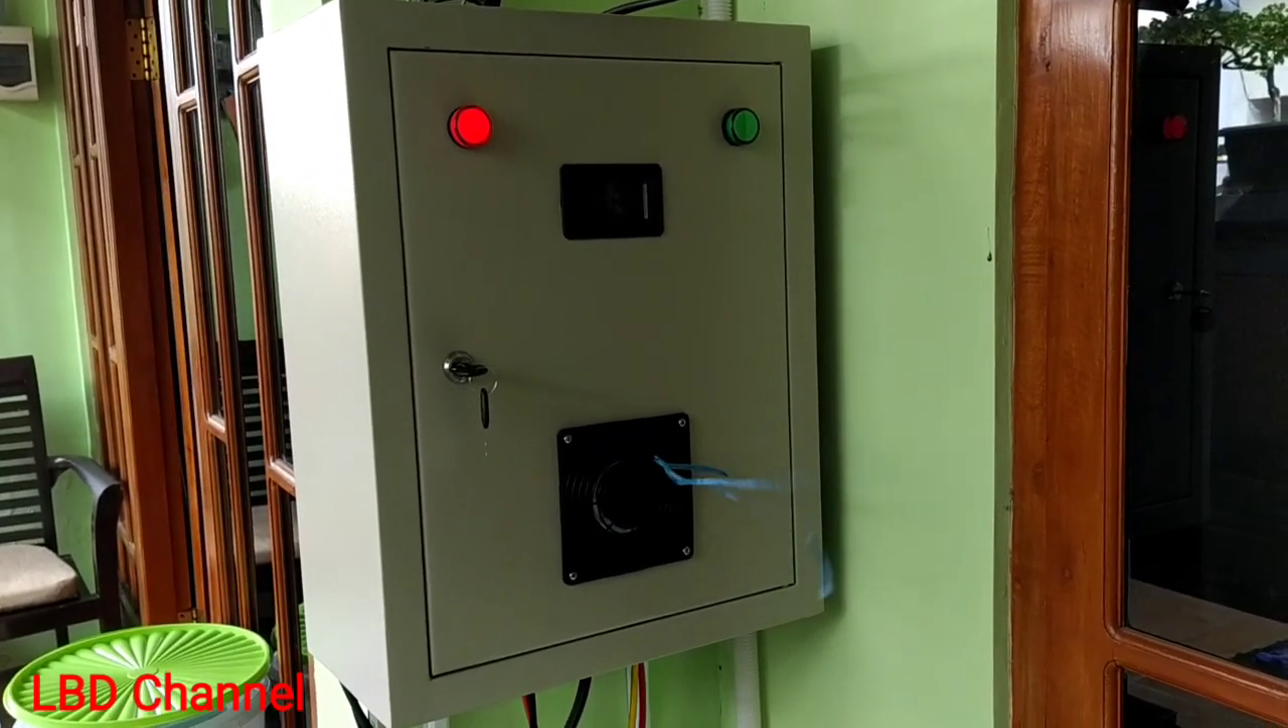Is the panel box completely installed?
Yes.